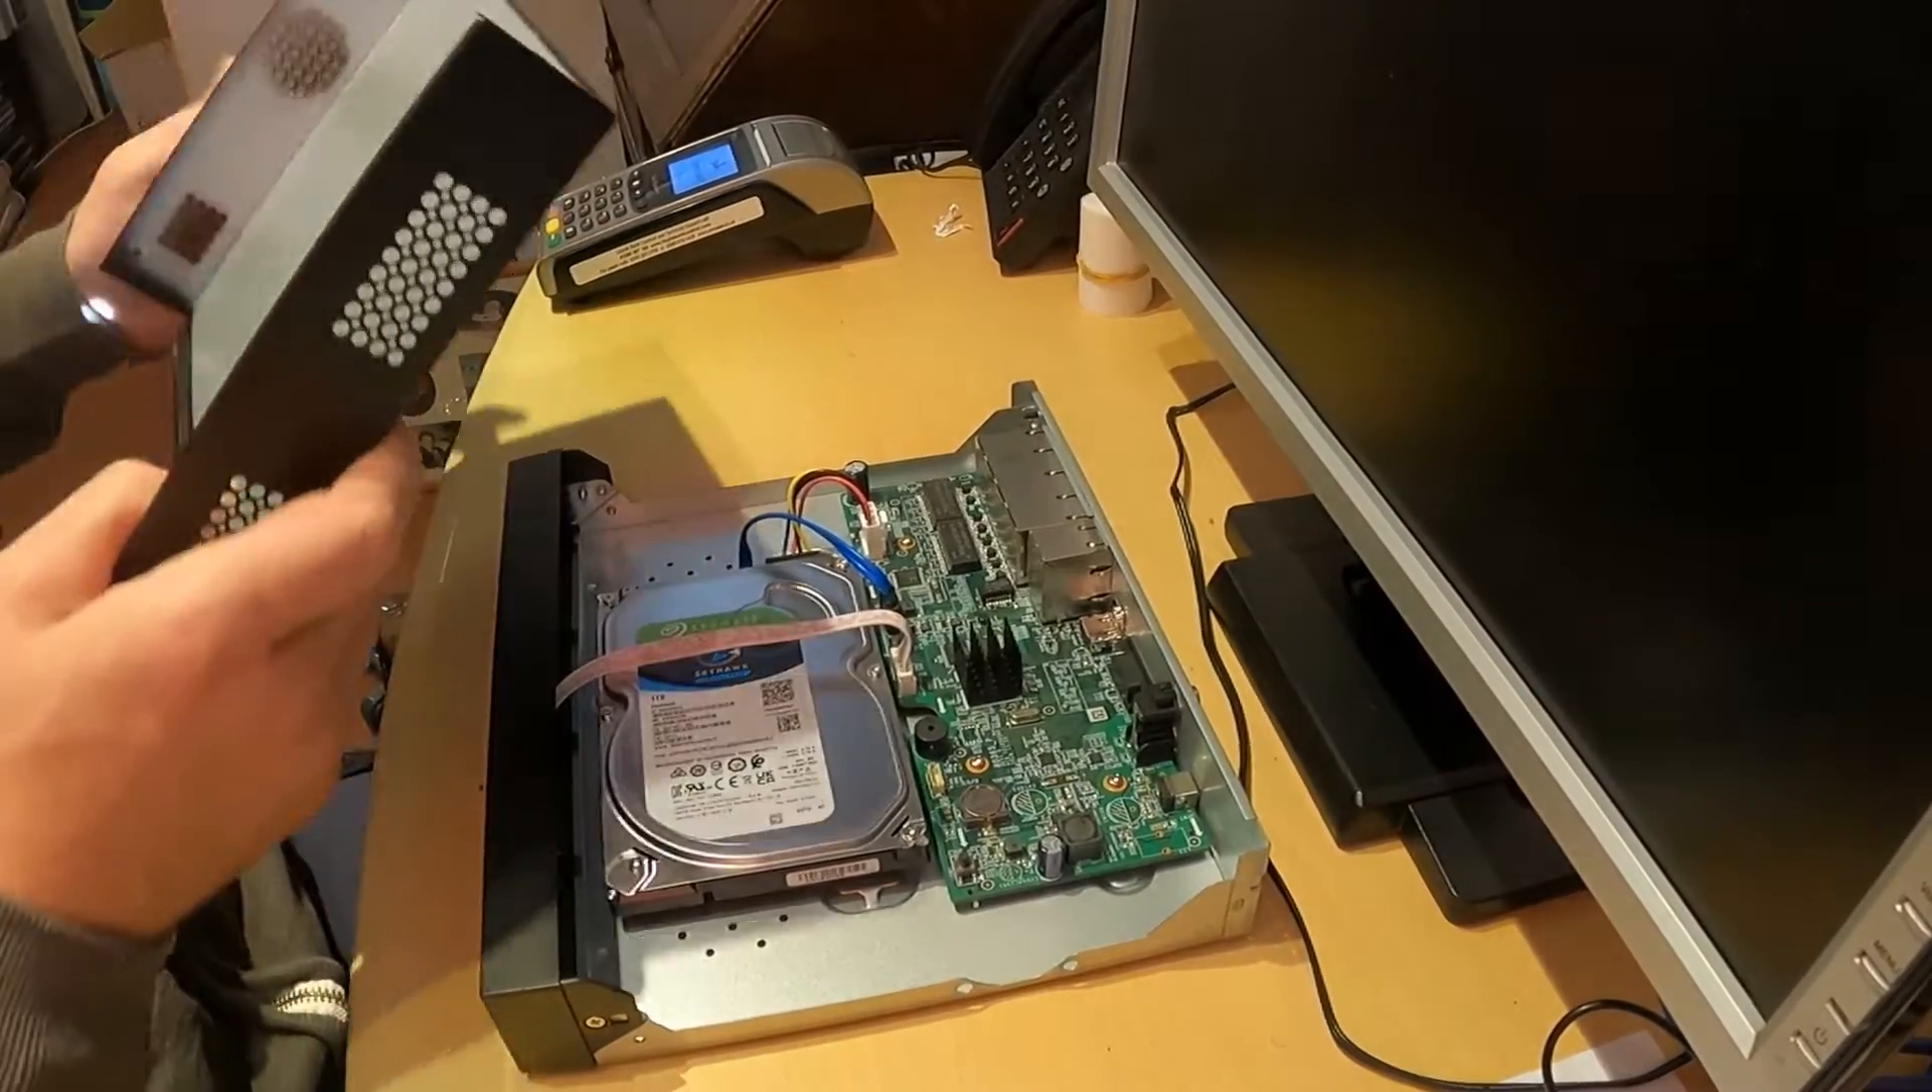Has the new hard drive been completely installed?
Yes.